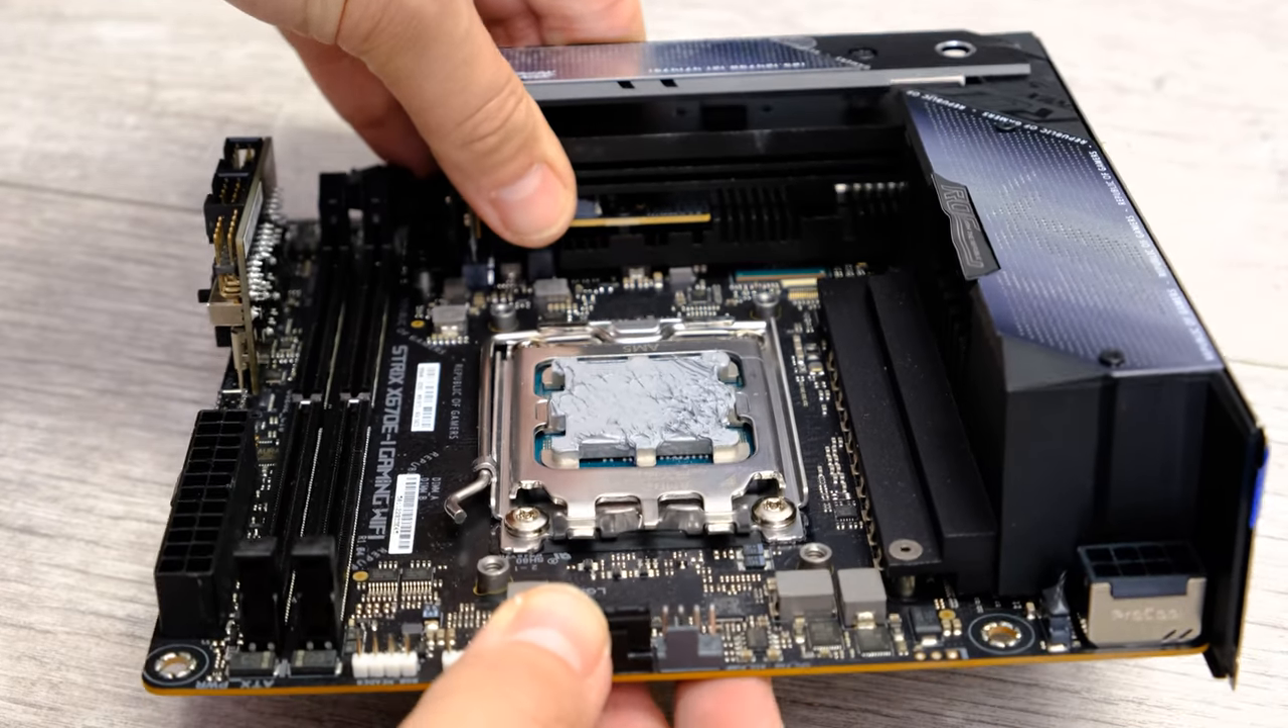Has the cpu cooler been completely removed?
Yes.